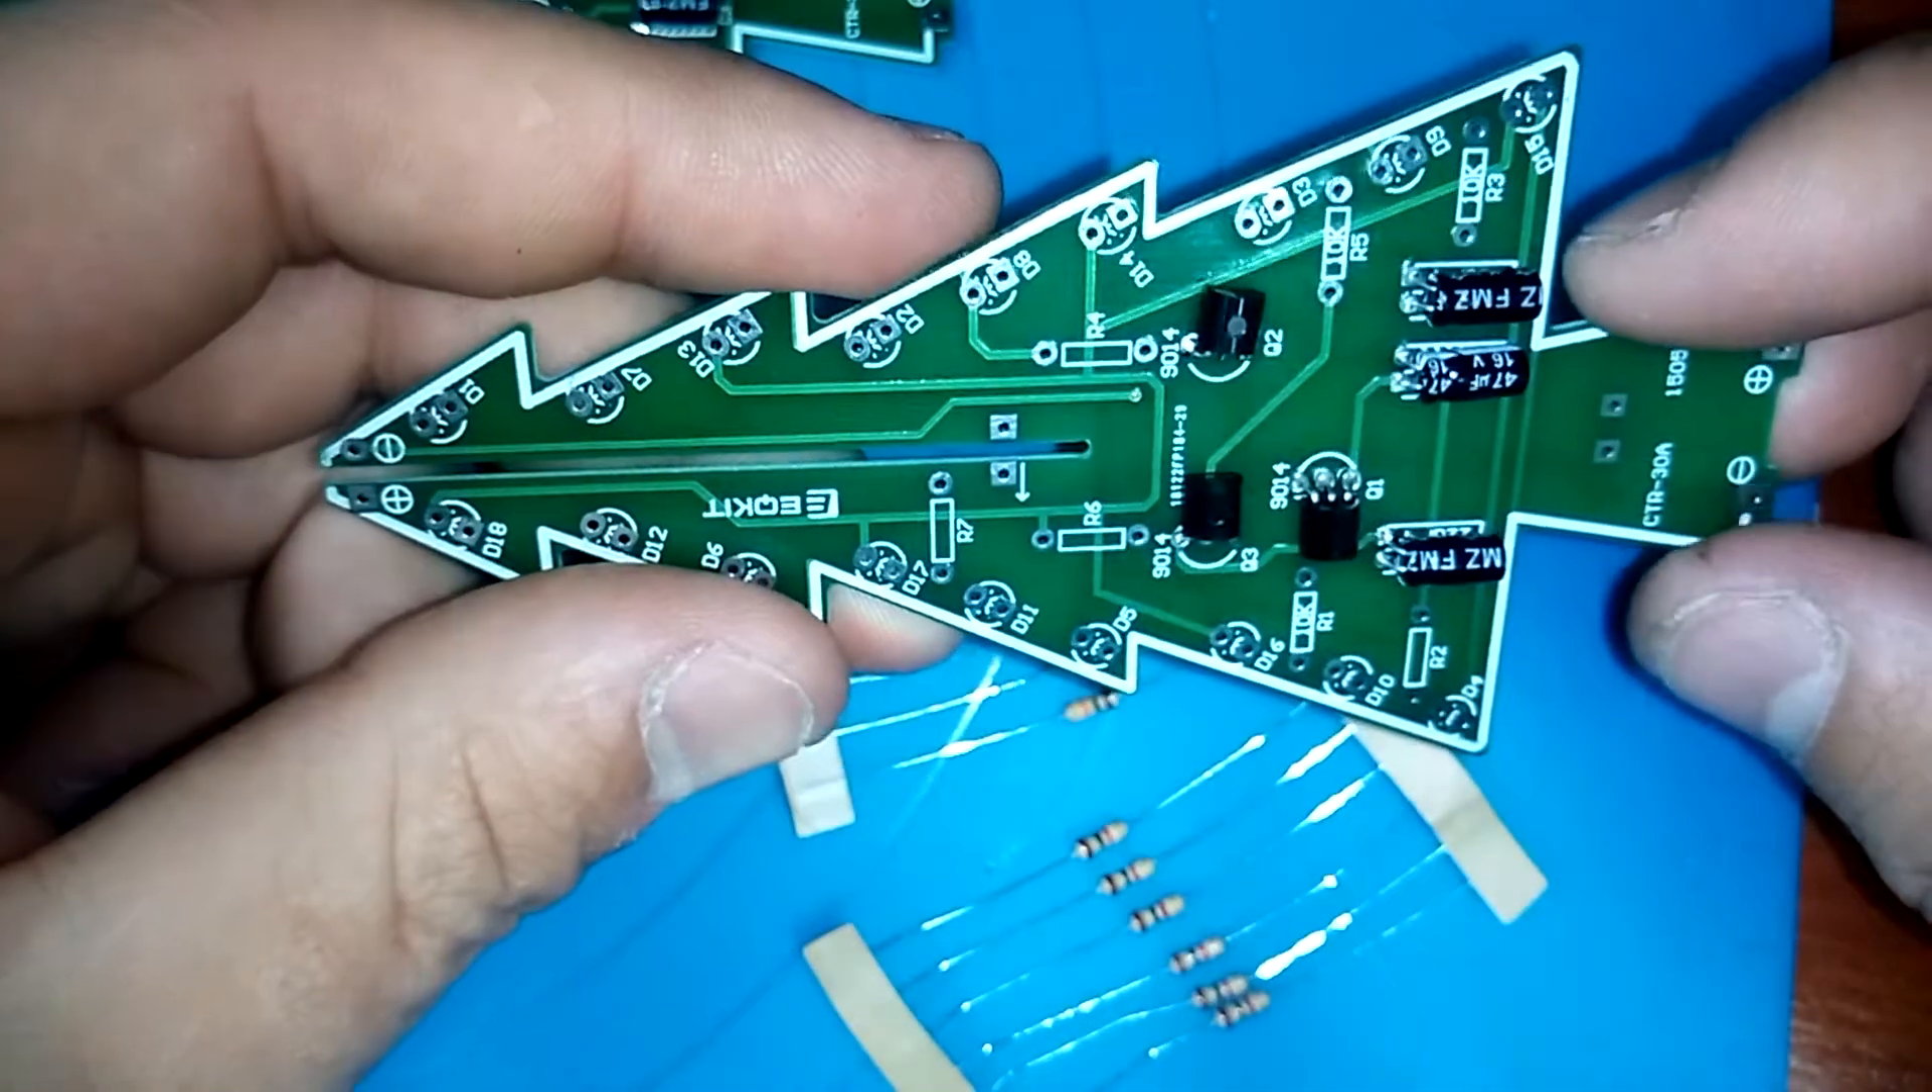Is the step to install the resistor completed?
No.